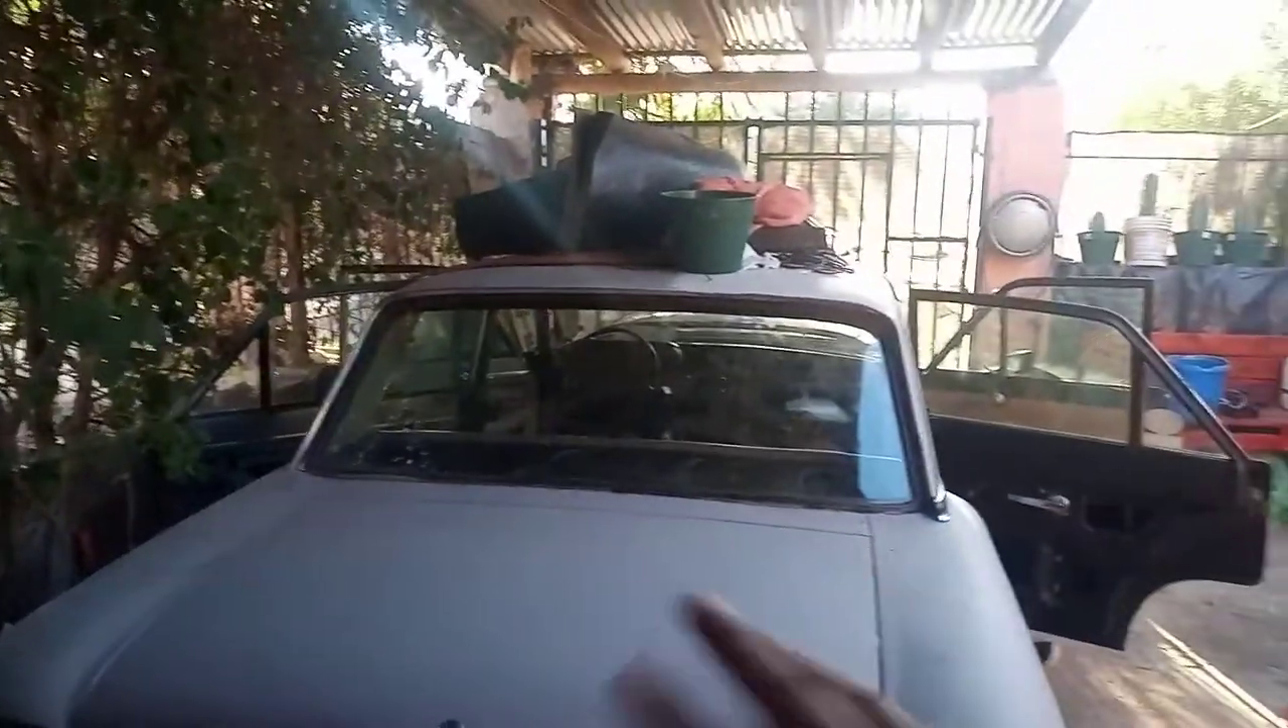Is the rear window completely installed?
Yes.